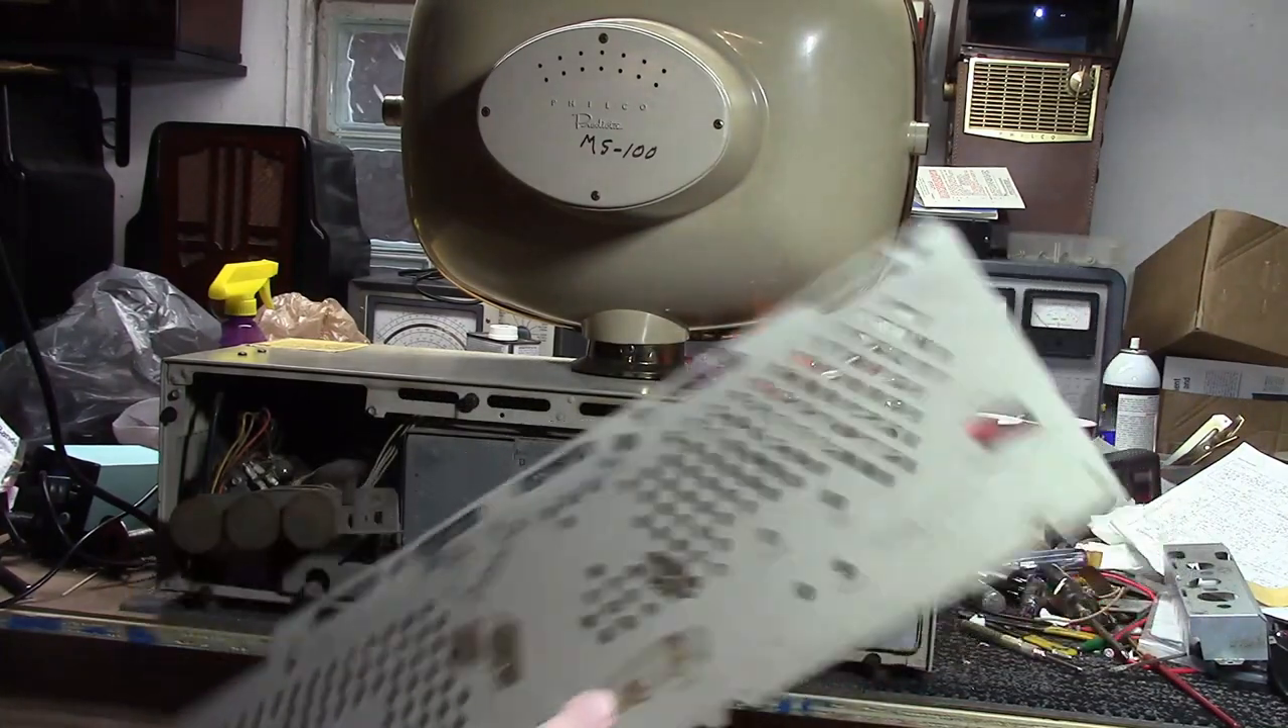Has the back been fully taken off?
Yes.